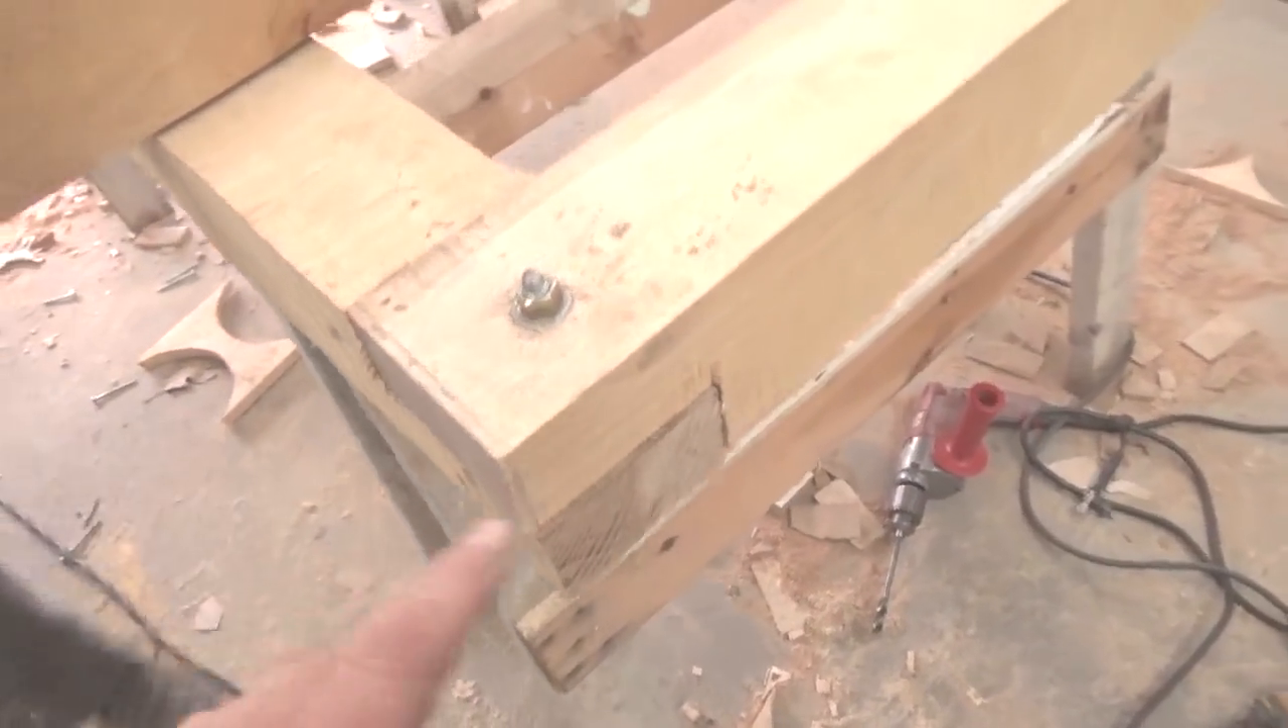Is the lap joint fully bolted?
Yes.